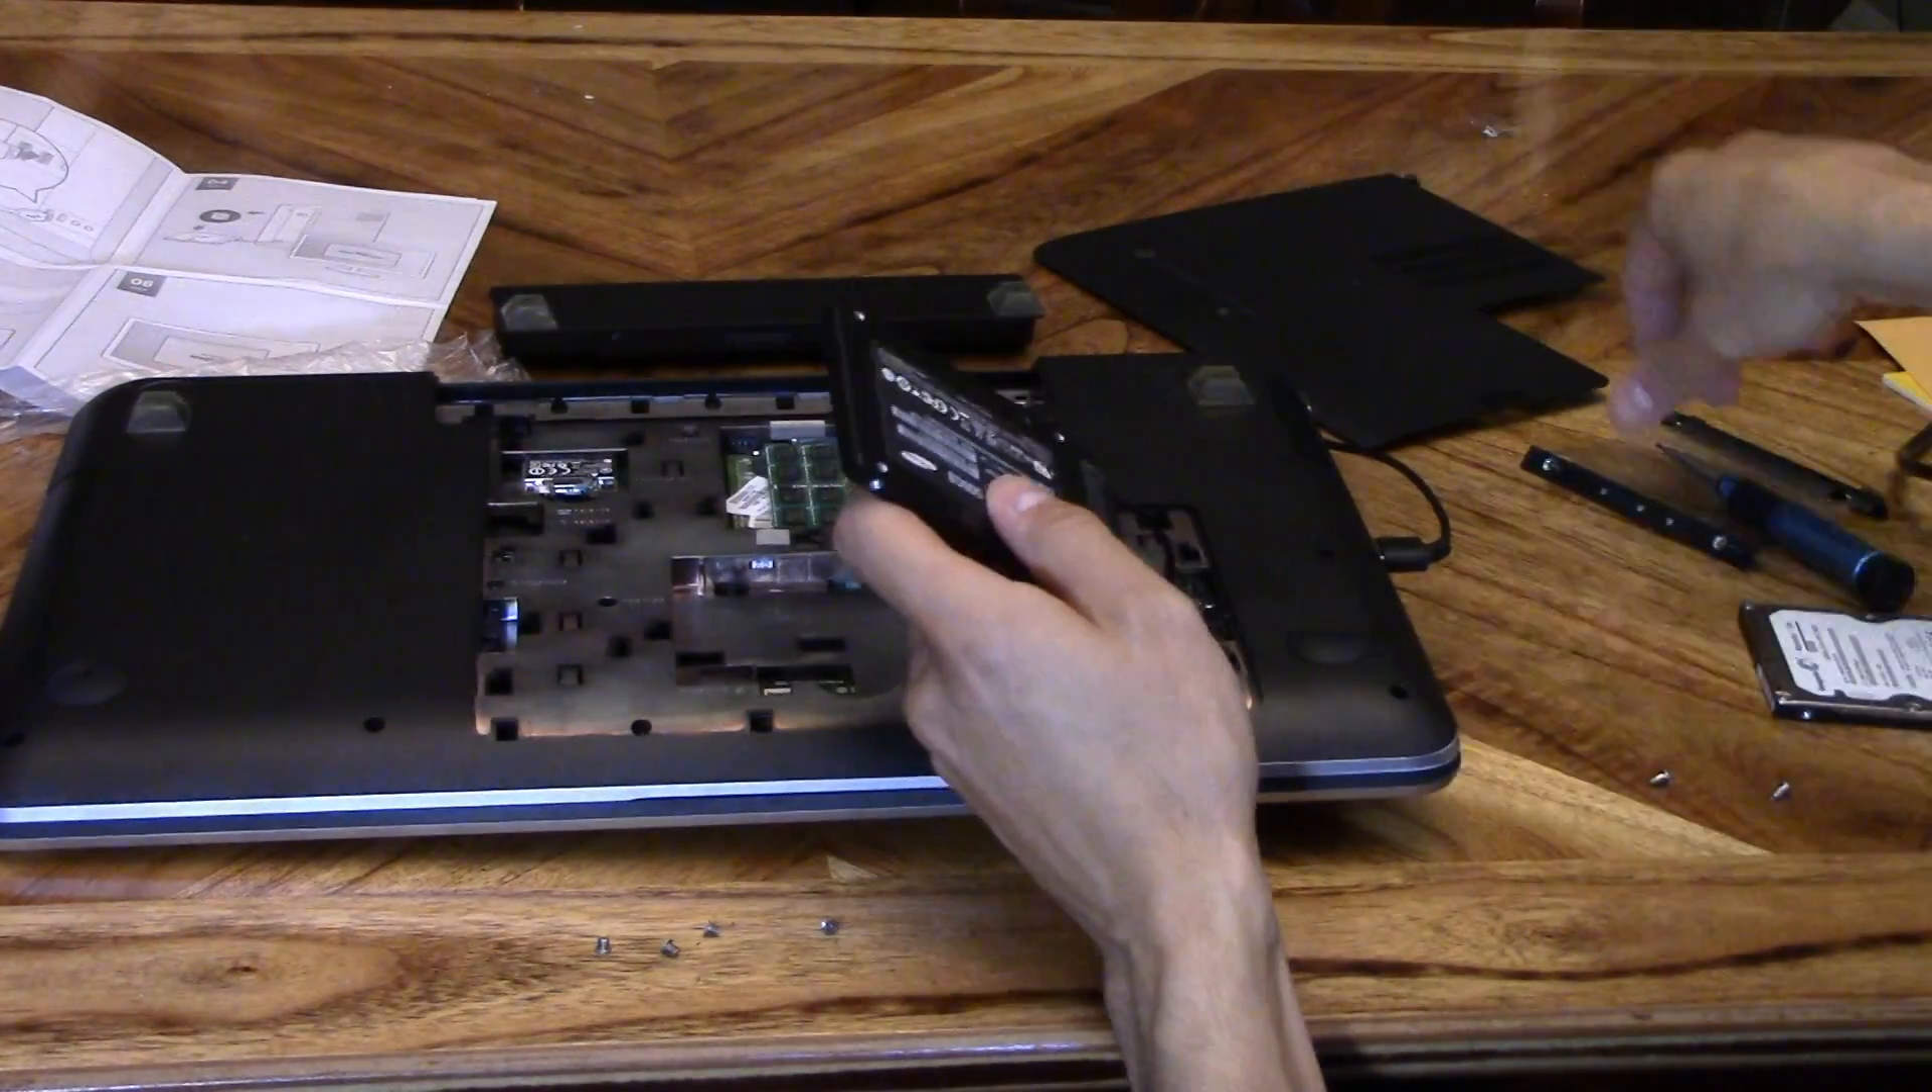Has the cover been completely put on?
No.